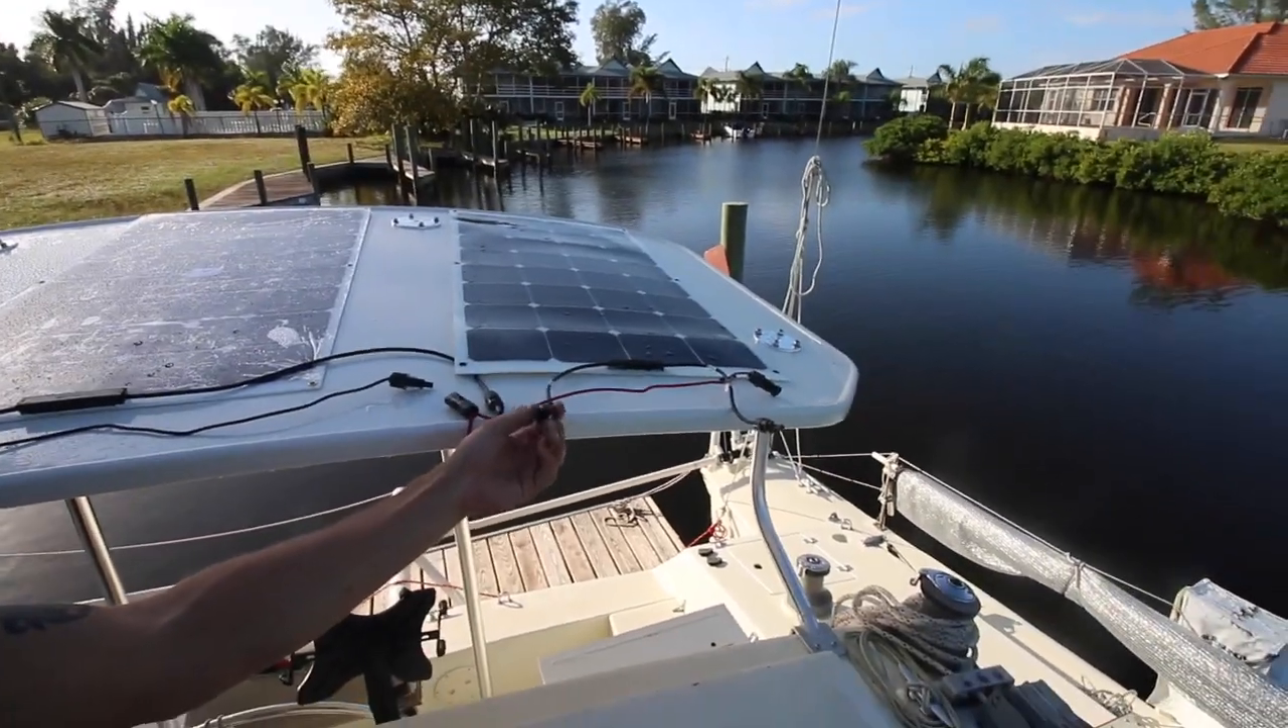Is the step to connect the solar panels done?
No.